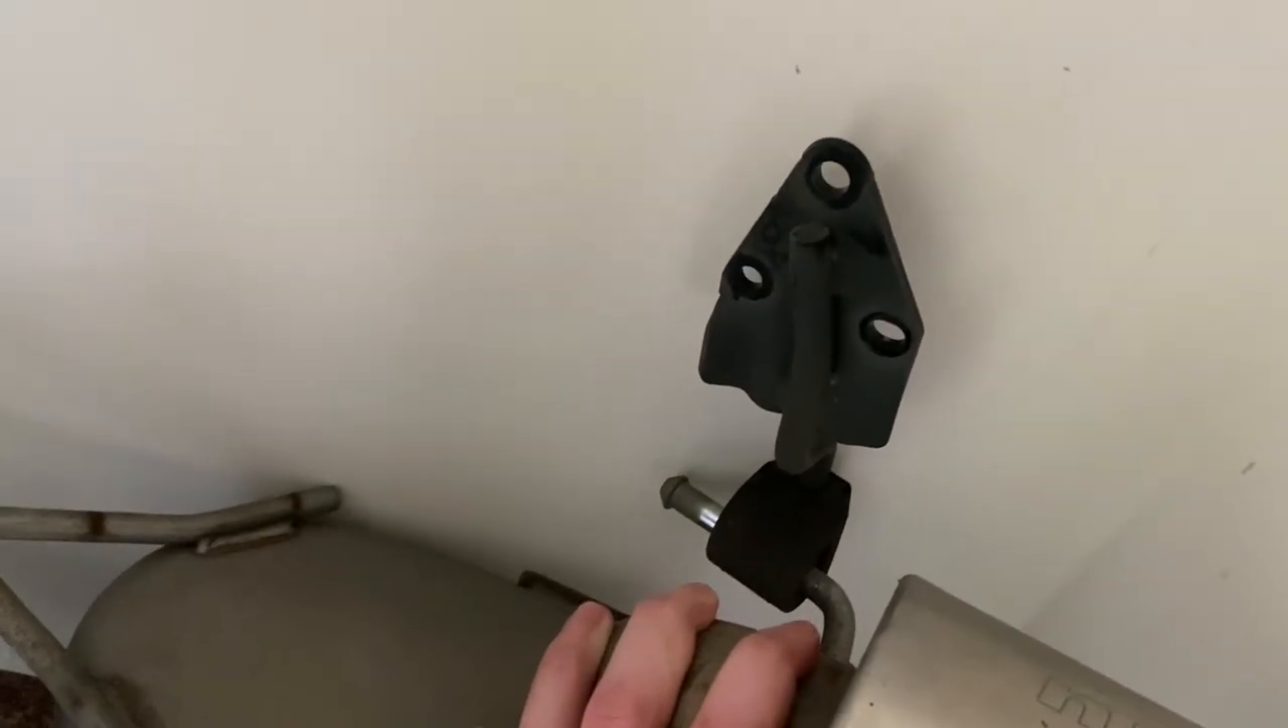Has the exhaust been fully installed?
No.